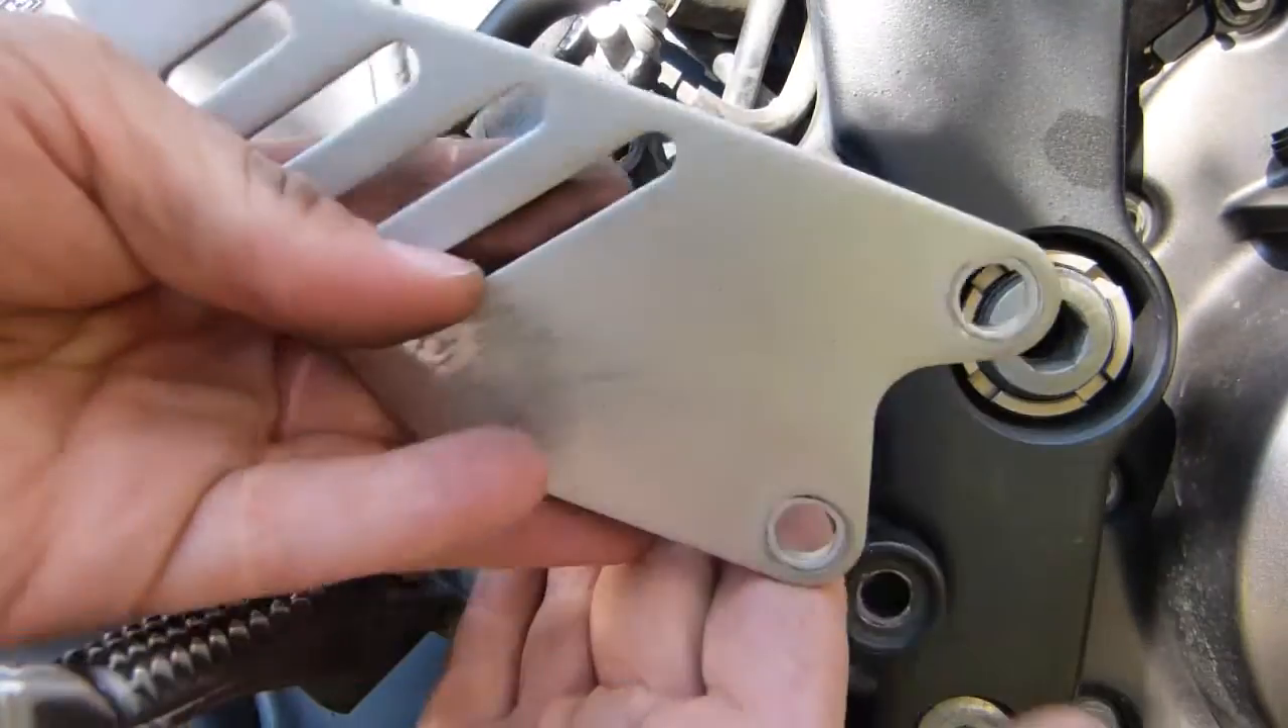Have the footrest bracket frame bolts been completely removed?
Yes.